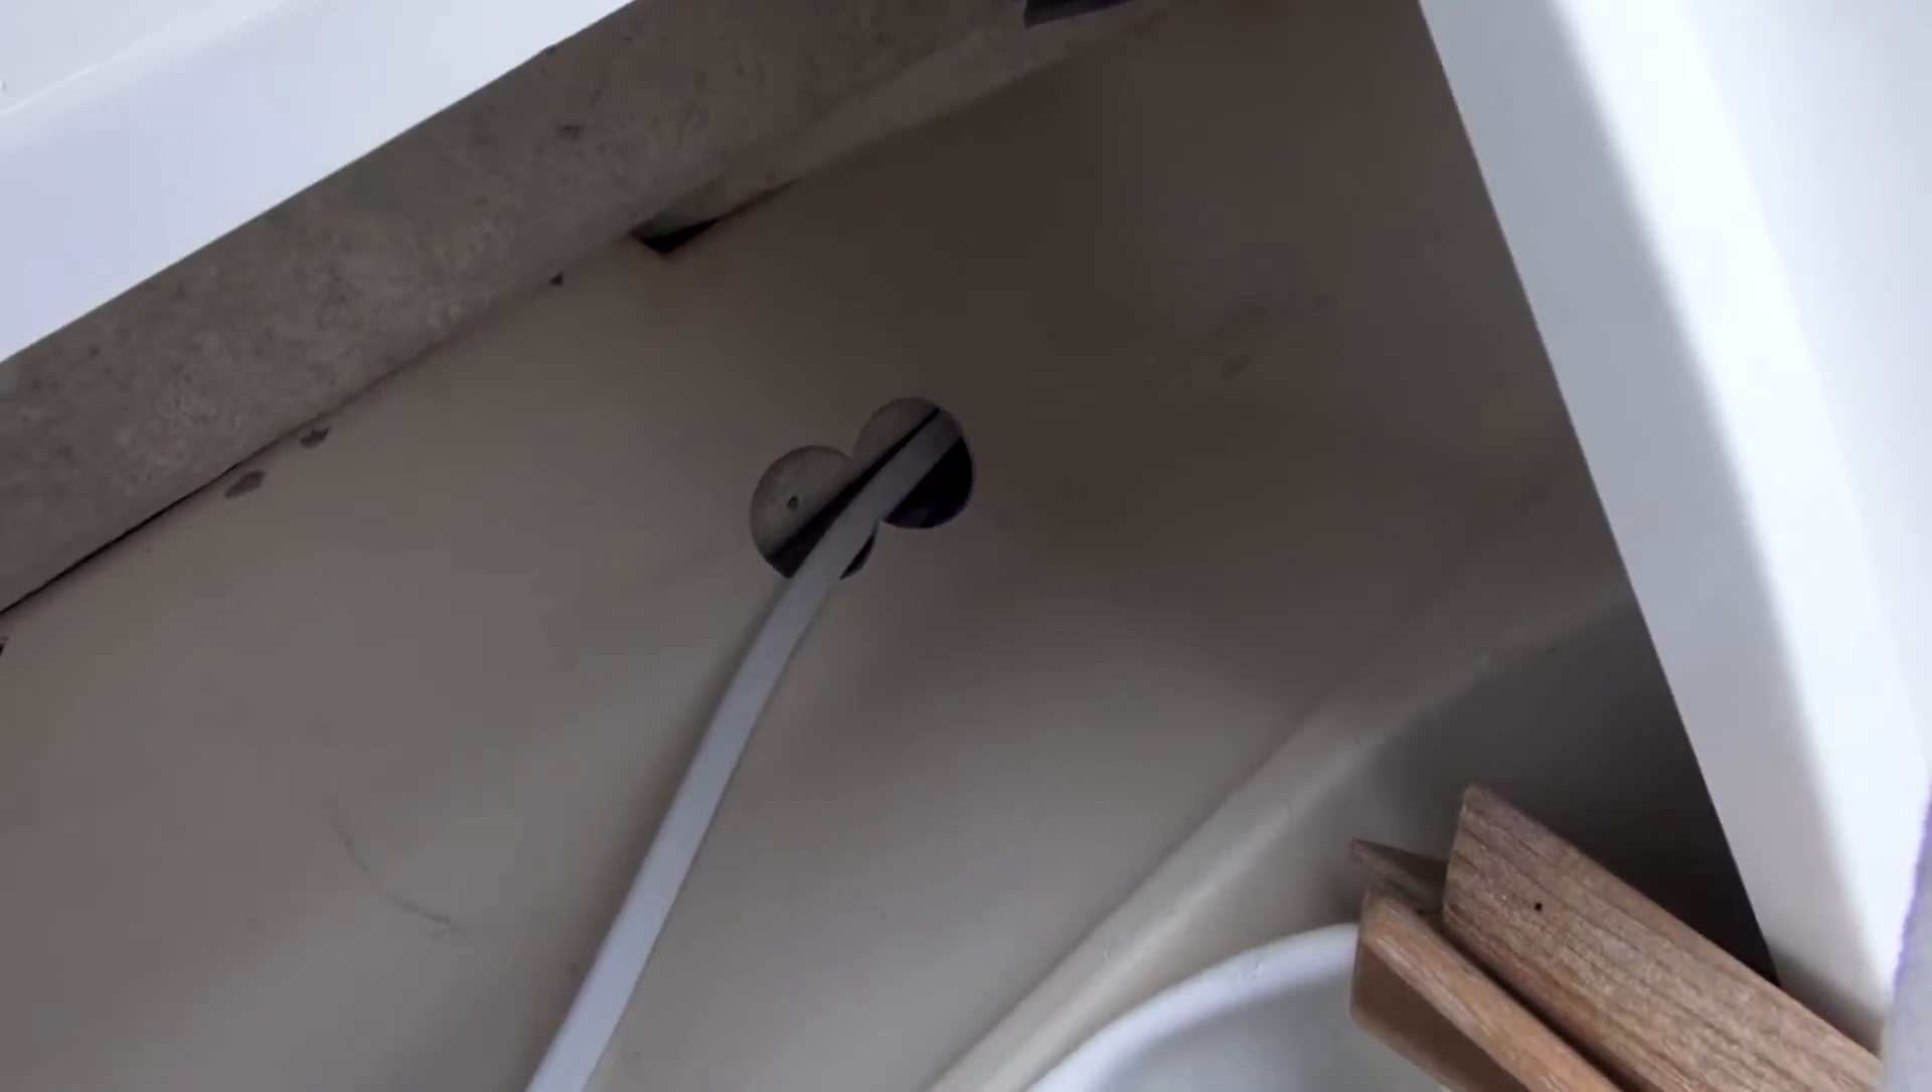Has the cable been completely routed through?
Yes.